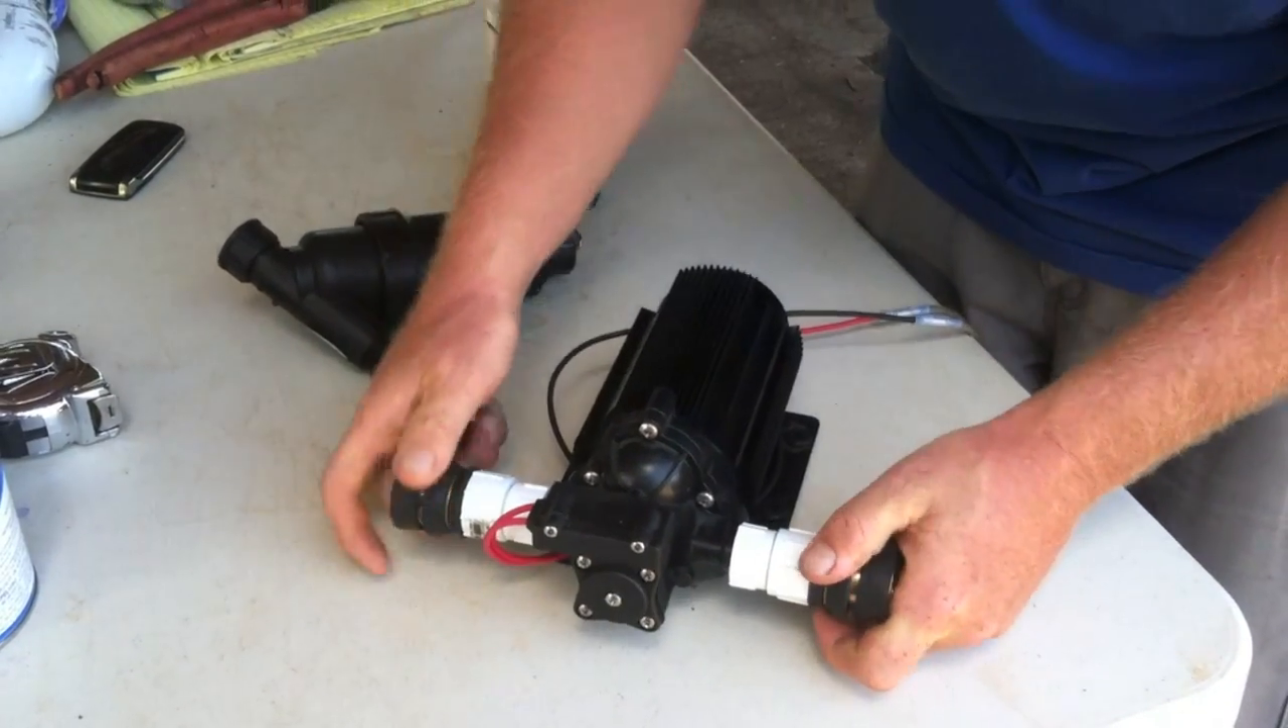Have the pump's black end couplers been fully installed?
Yes.